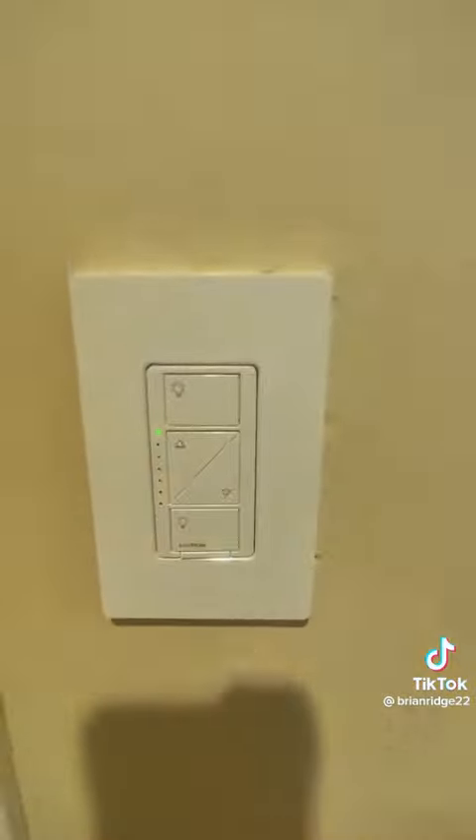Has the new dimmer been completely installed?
Yes.